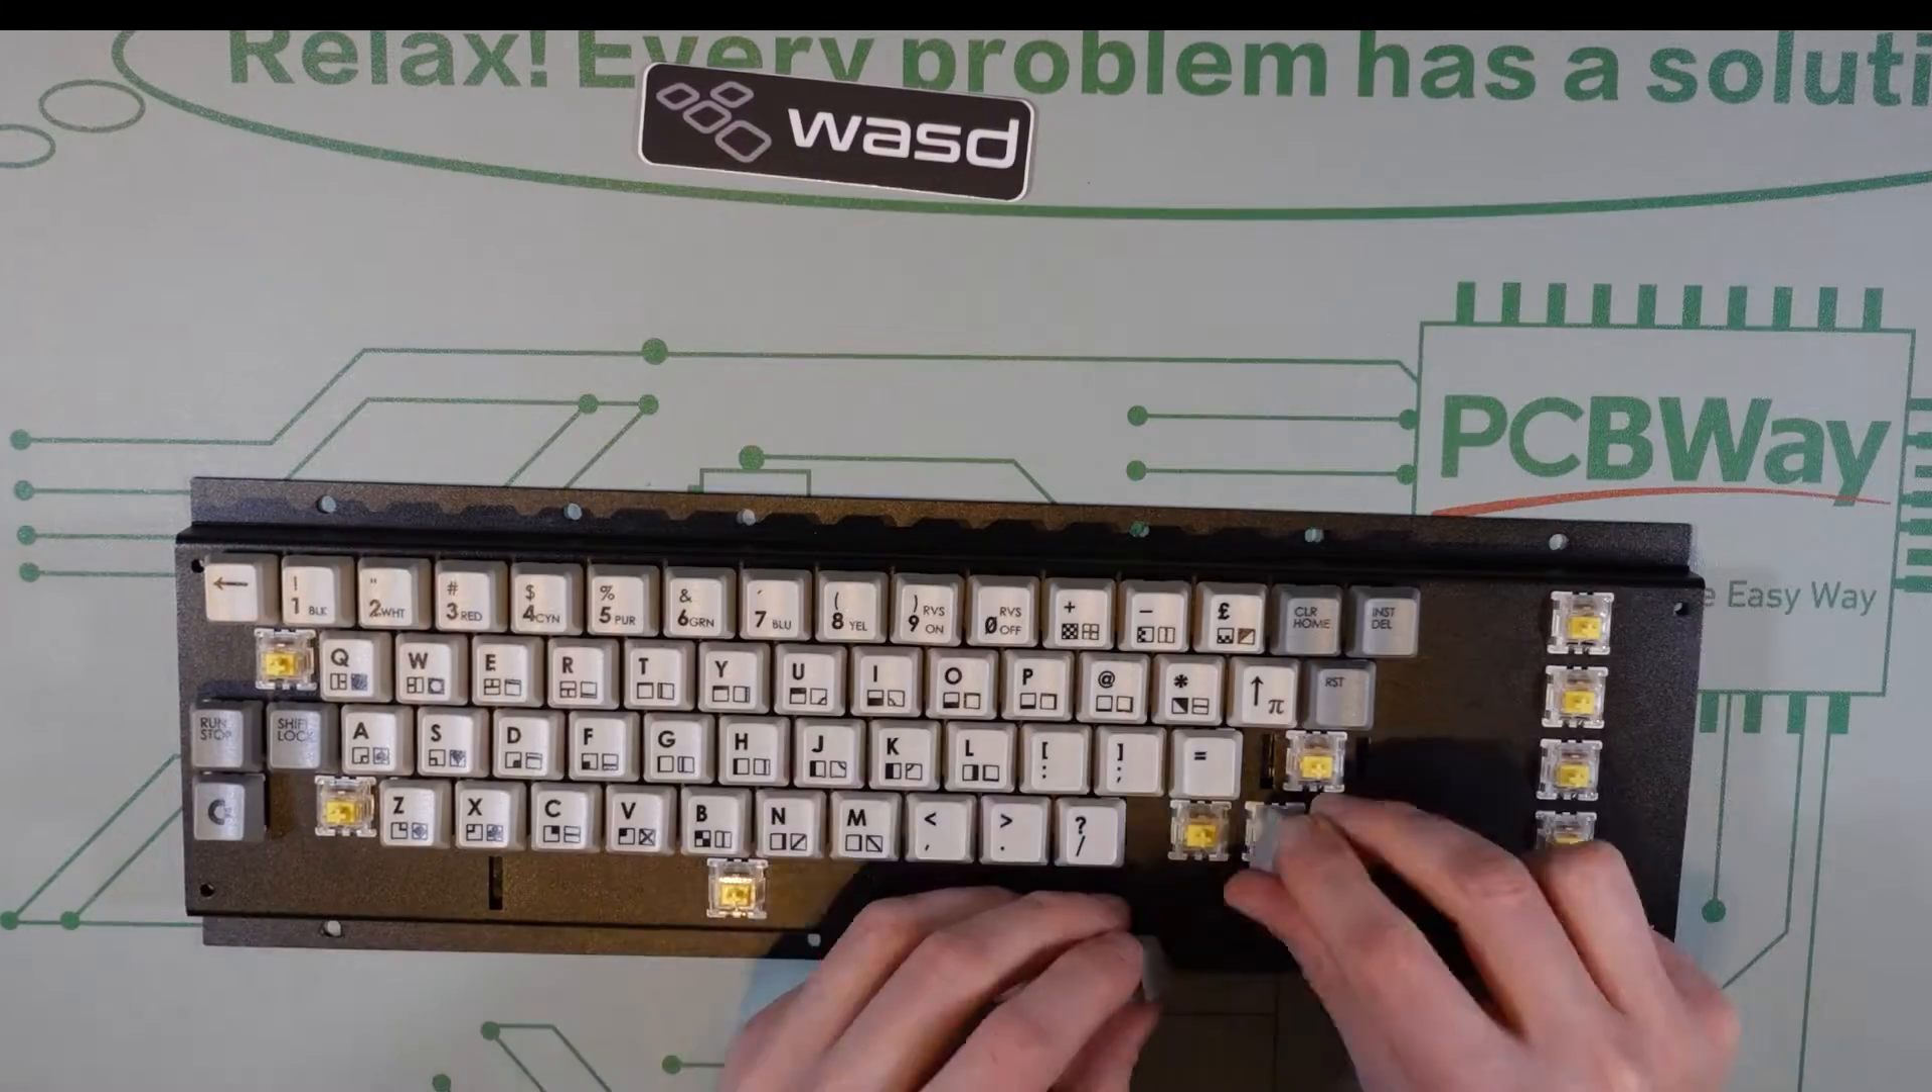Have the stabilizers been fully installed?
No.